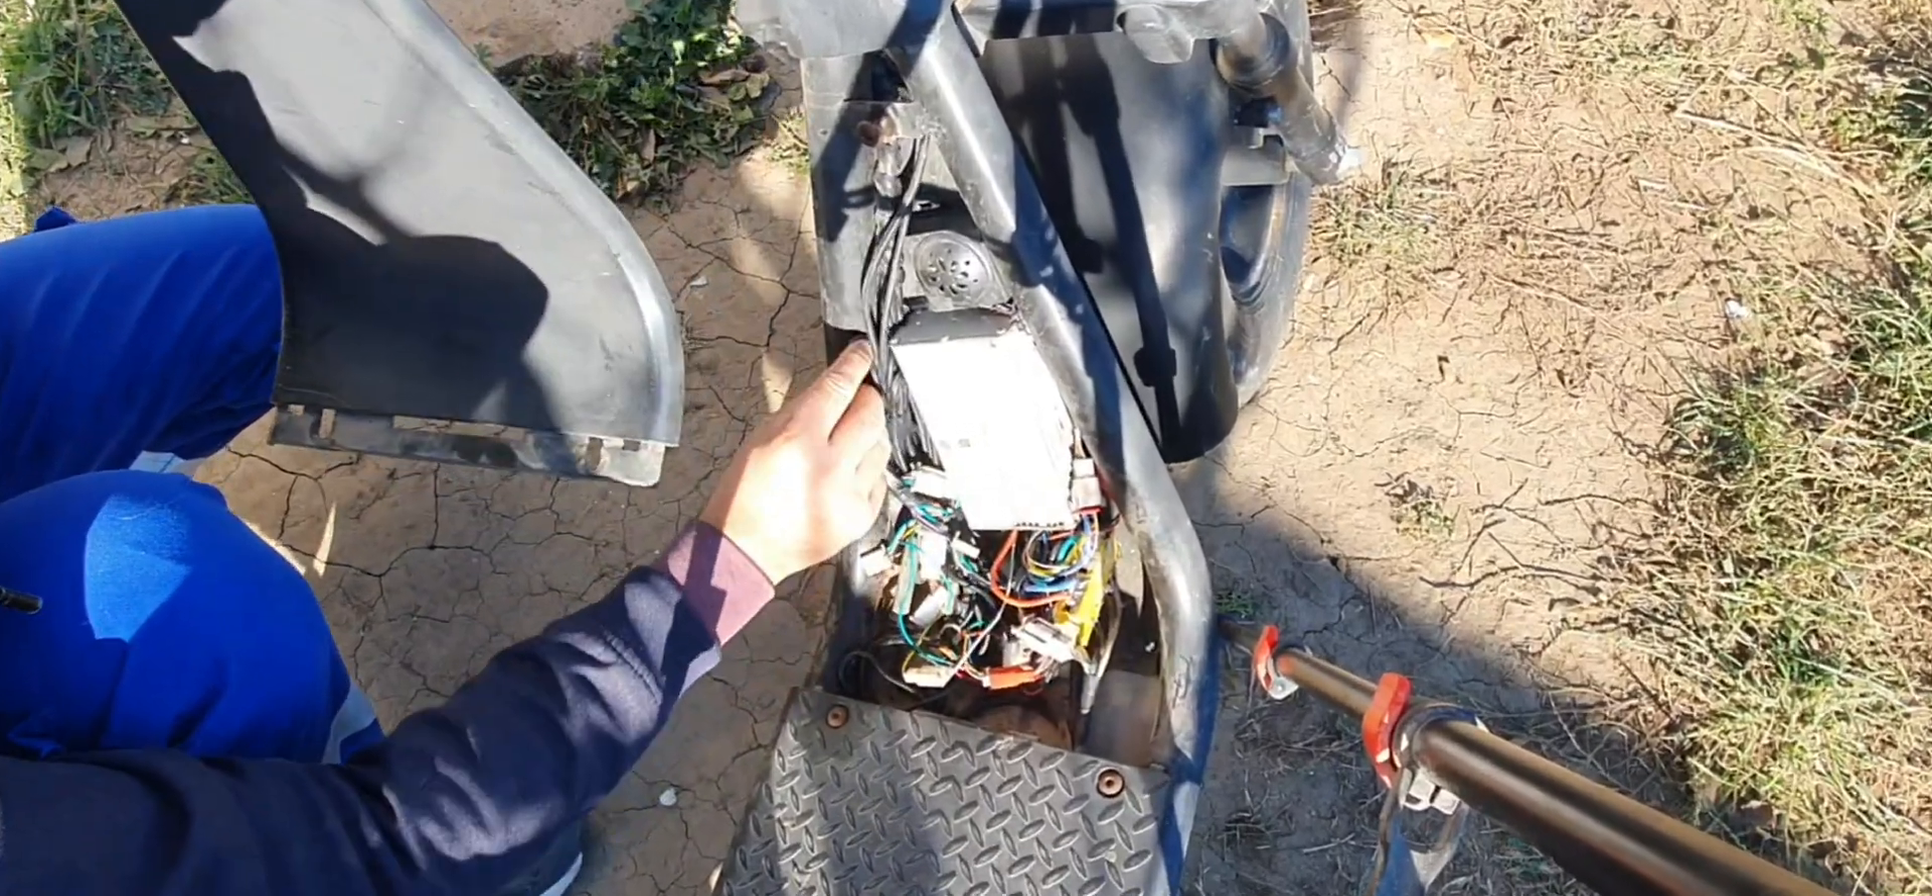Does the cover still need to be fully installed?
Yes.